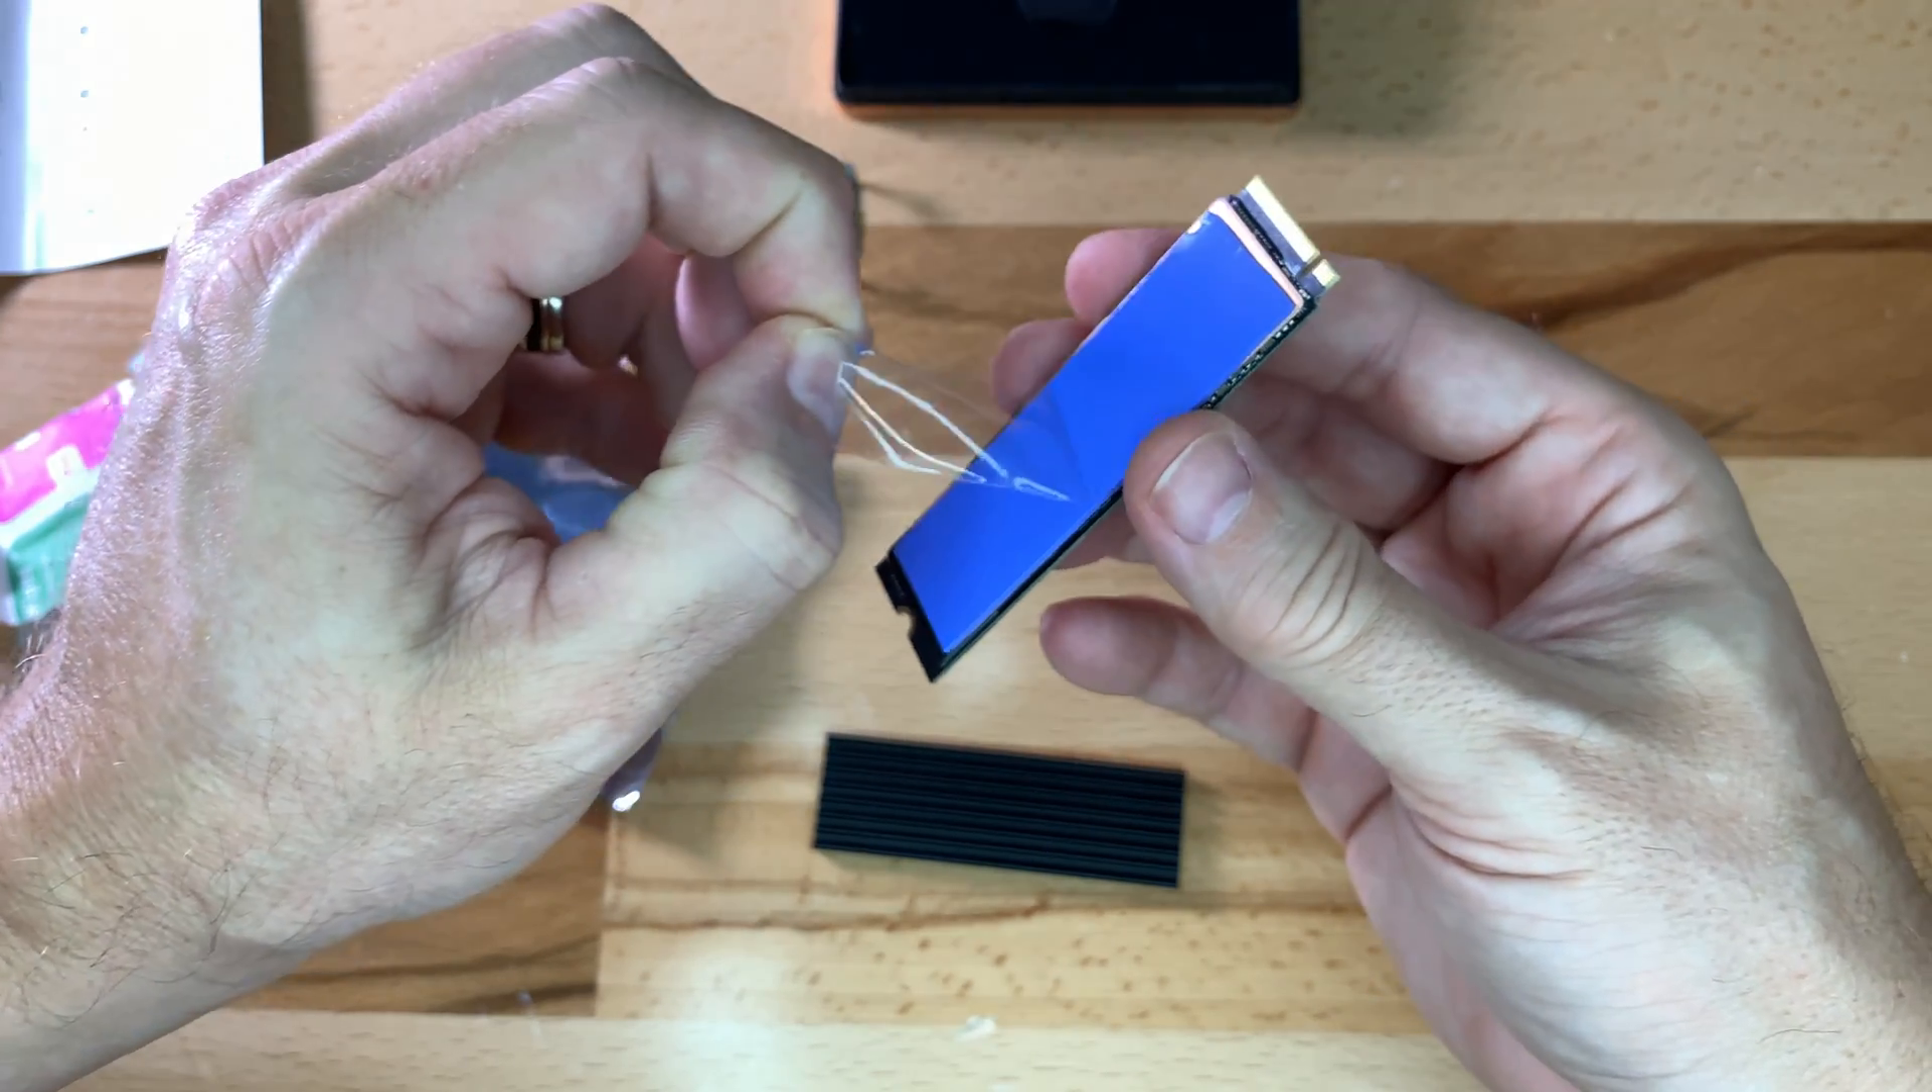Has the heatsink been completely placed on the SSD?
No.